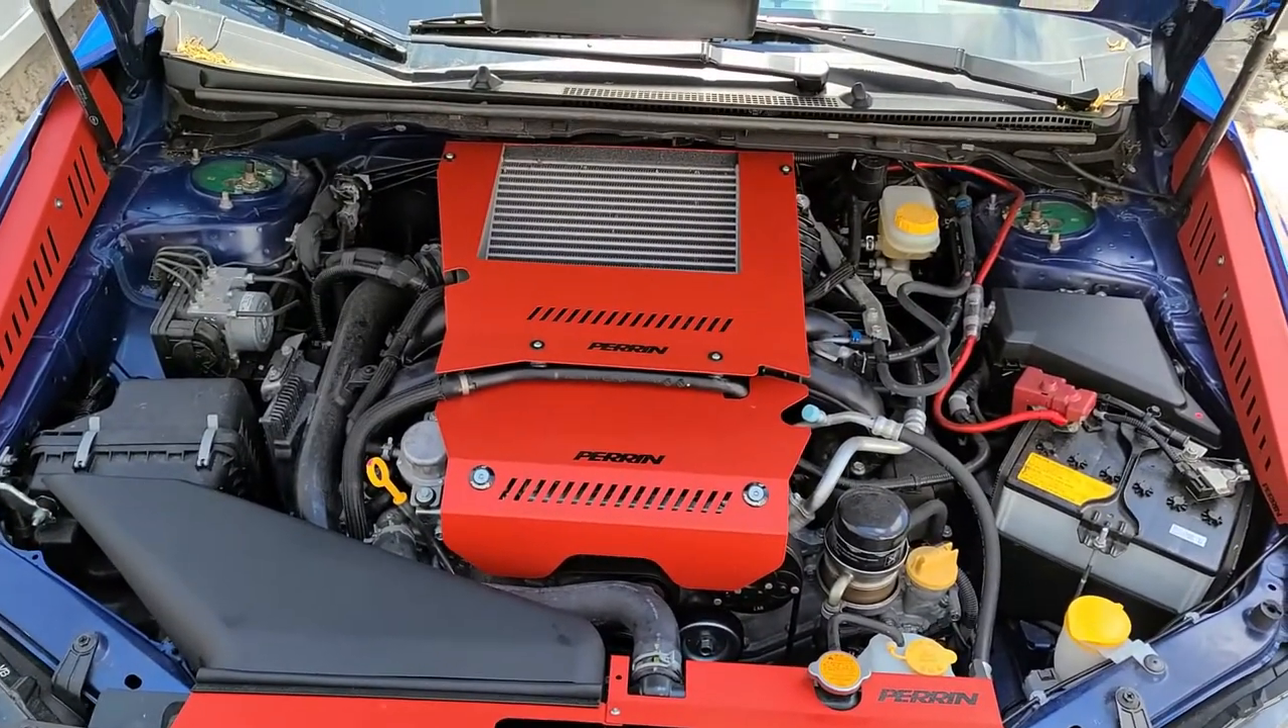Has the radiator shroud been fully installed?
Yes.